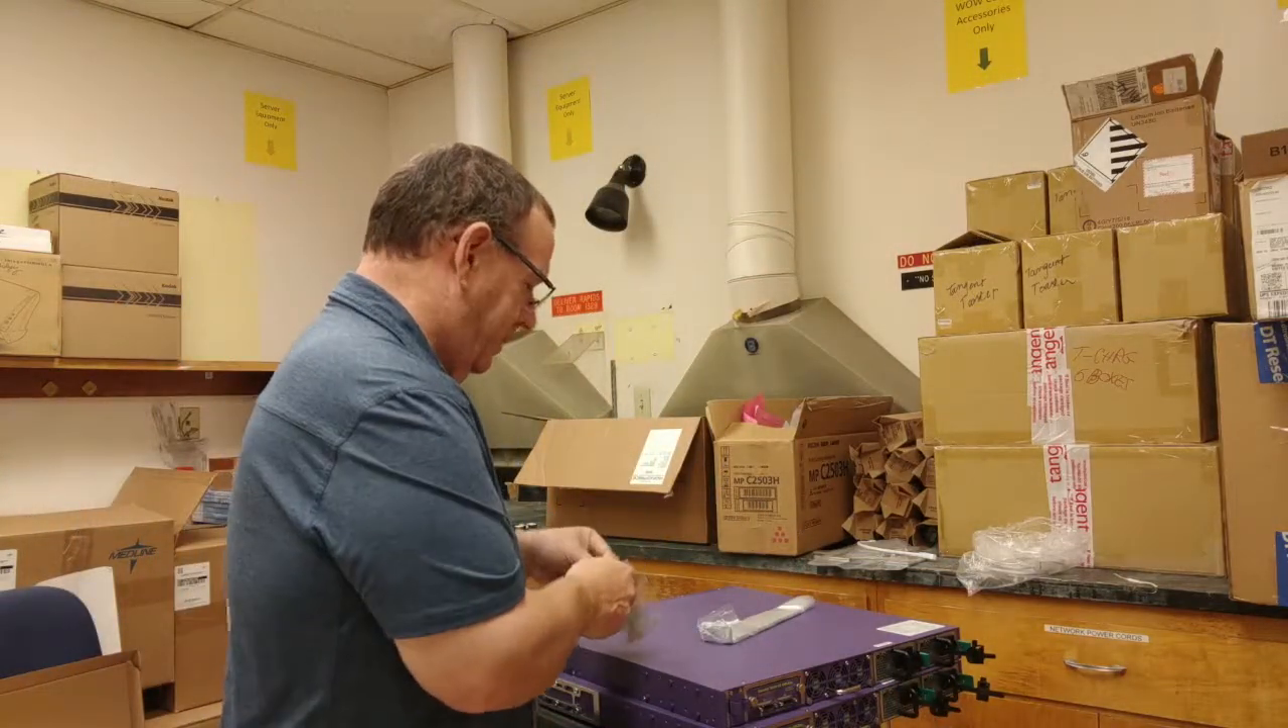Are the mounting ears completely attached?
No.